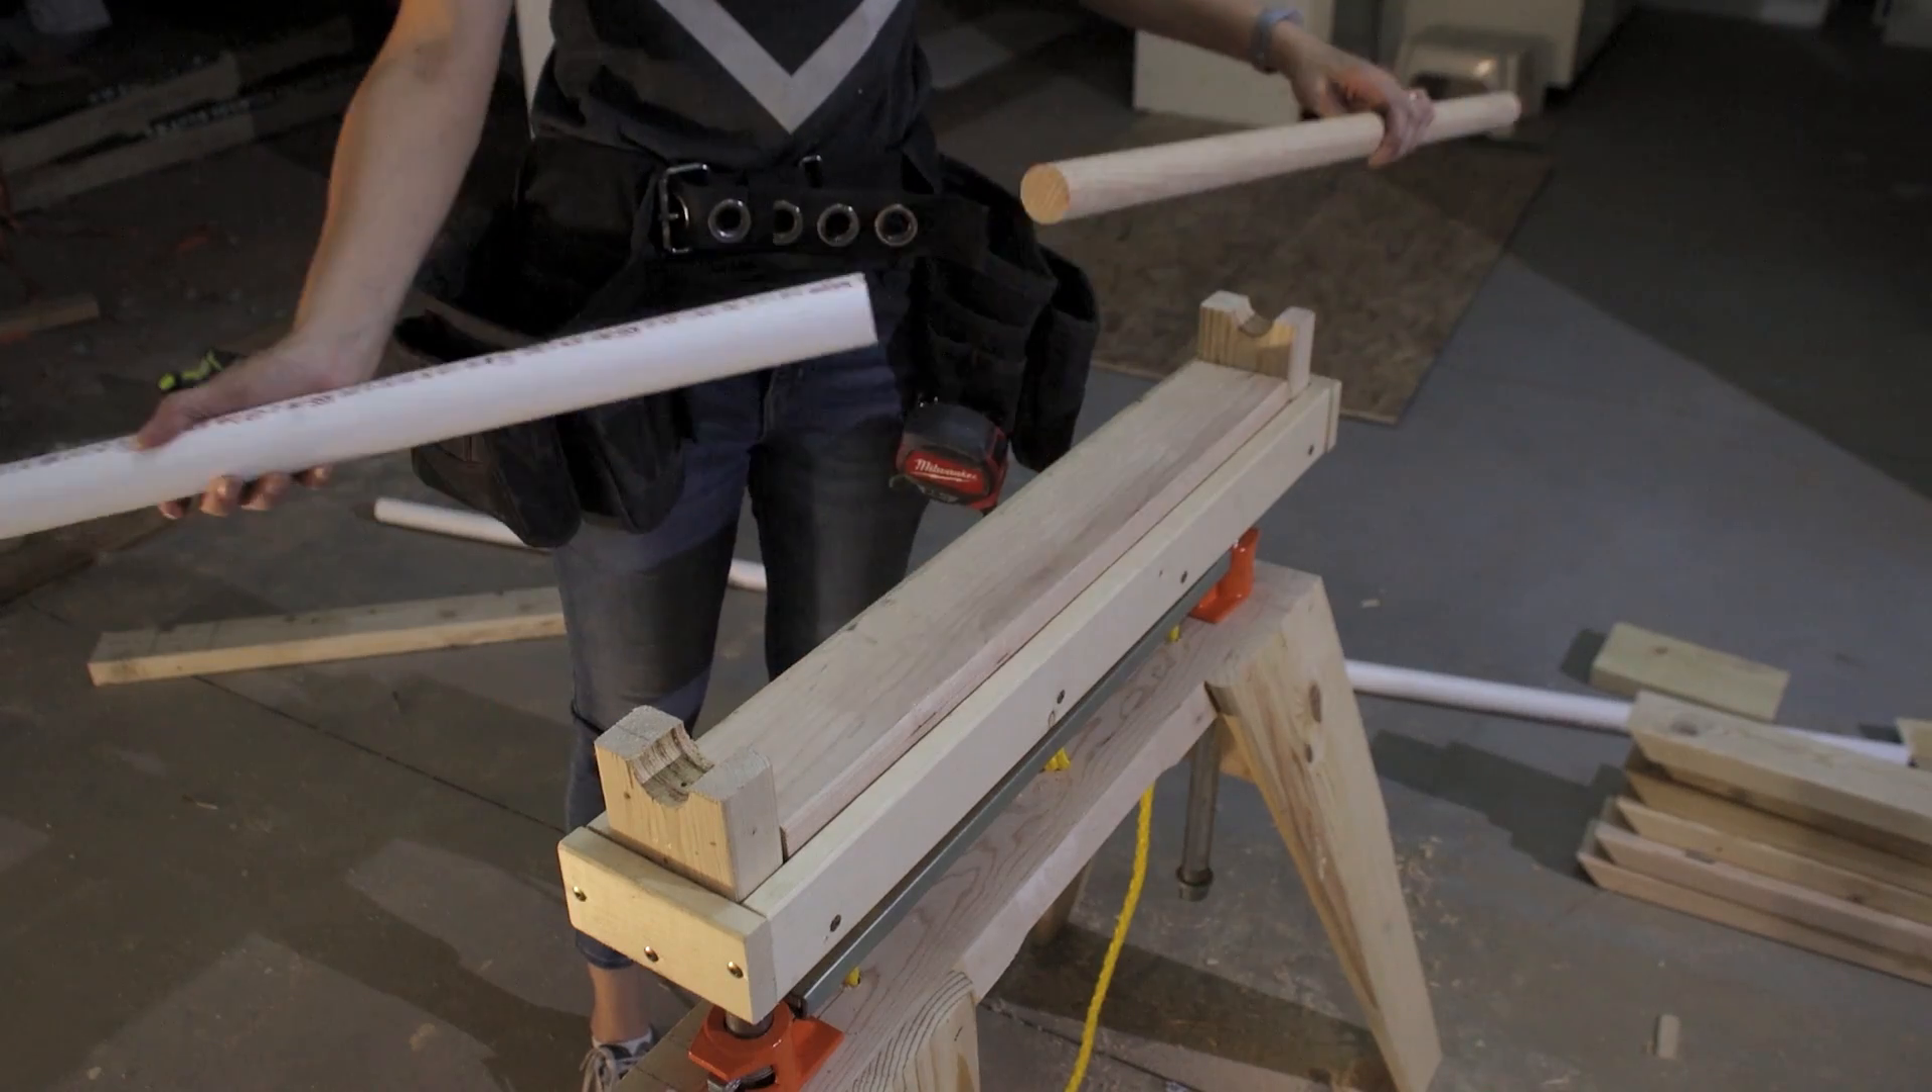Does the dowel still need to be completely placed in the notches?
Yes.